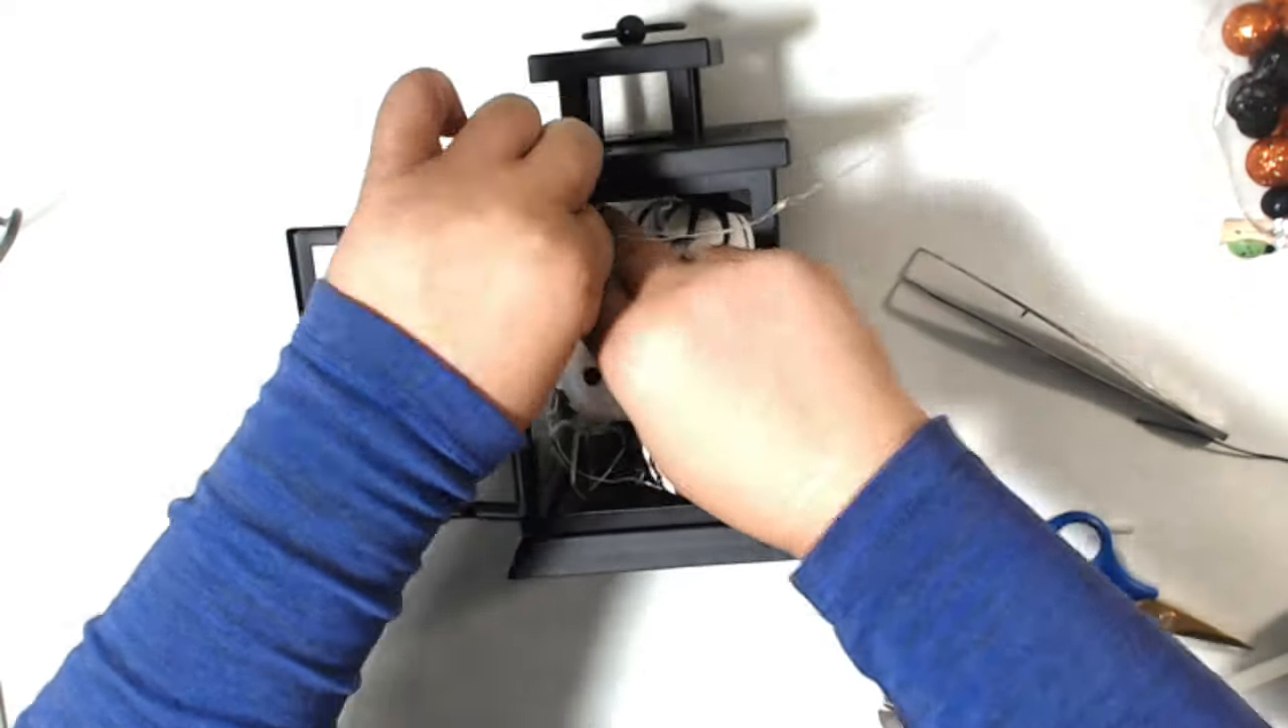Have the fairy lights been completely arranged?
No.